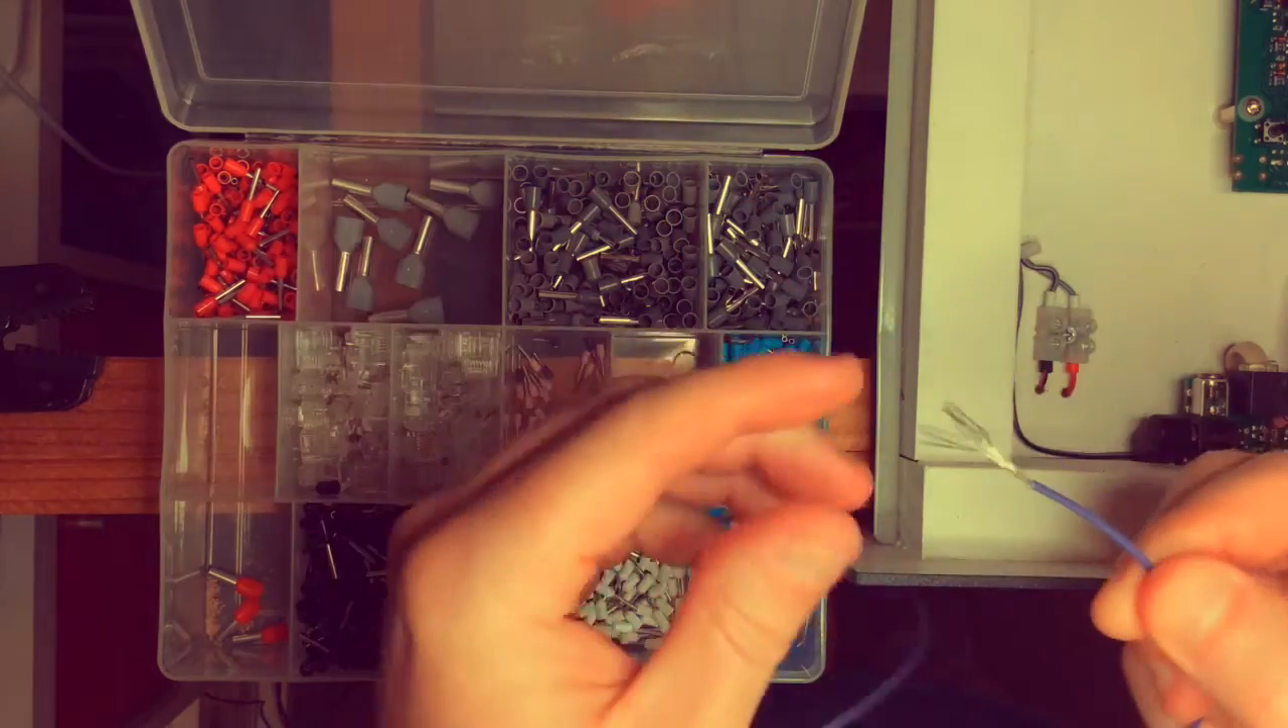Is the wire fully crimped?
No.